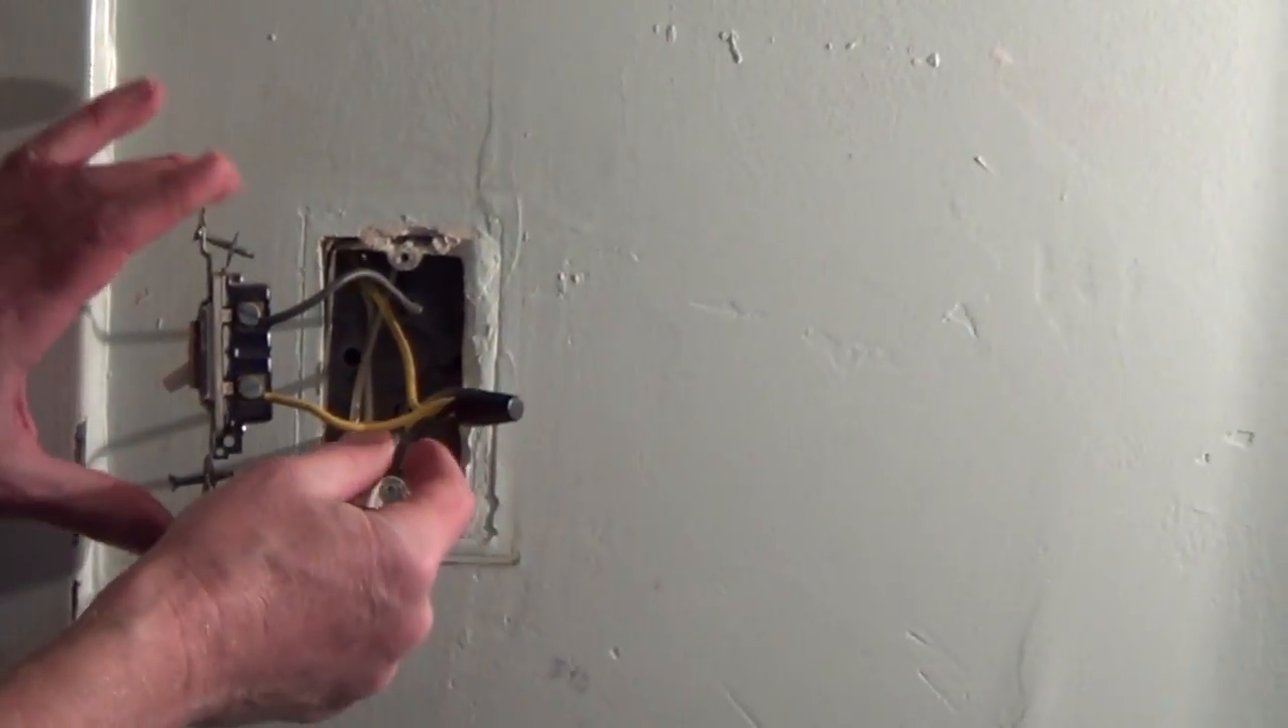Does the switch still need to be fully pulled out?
No.